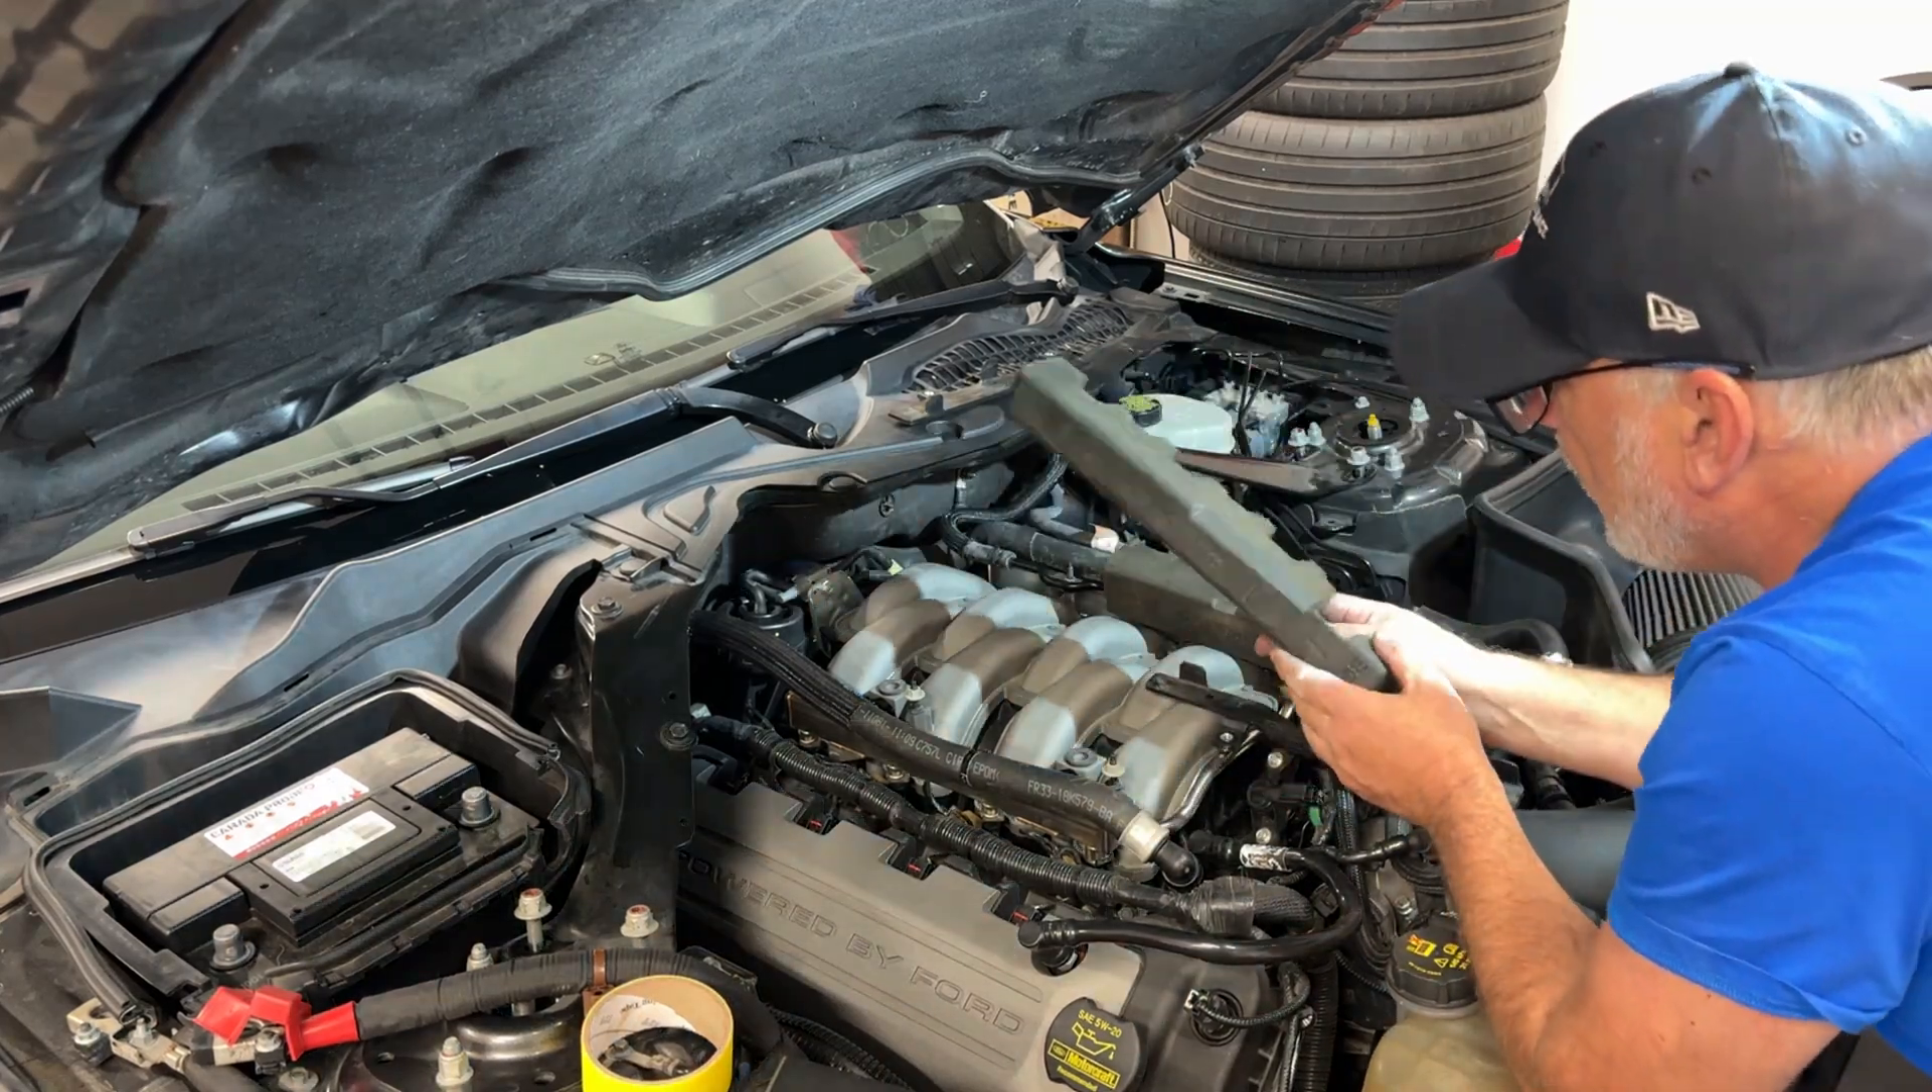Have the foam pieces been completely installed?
No.